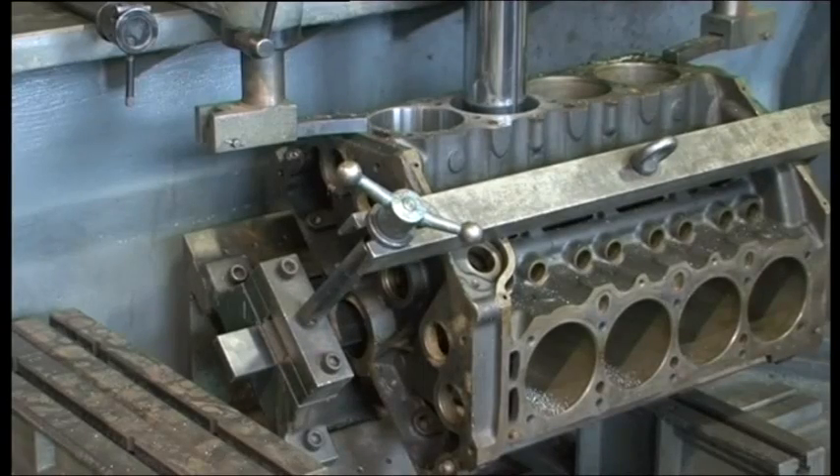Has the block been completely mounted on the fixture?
Yes.